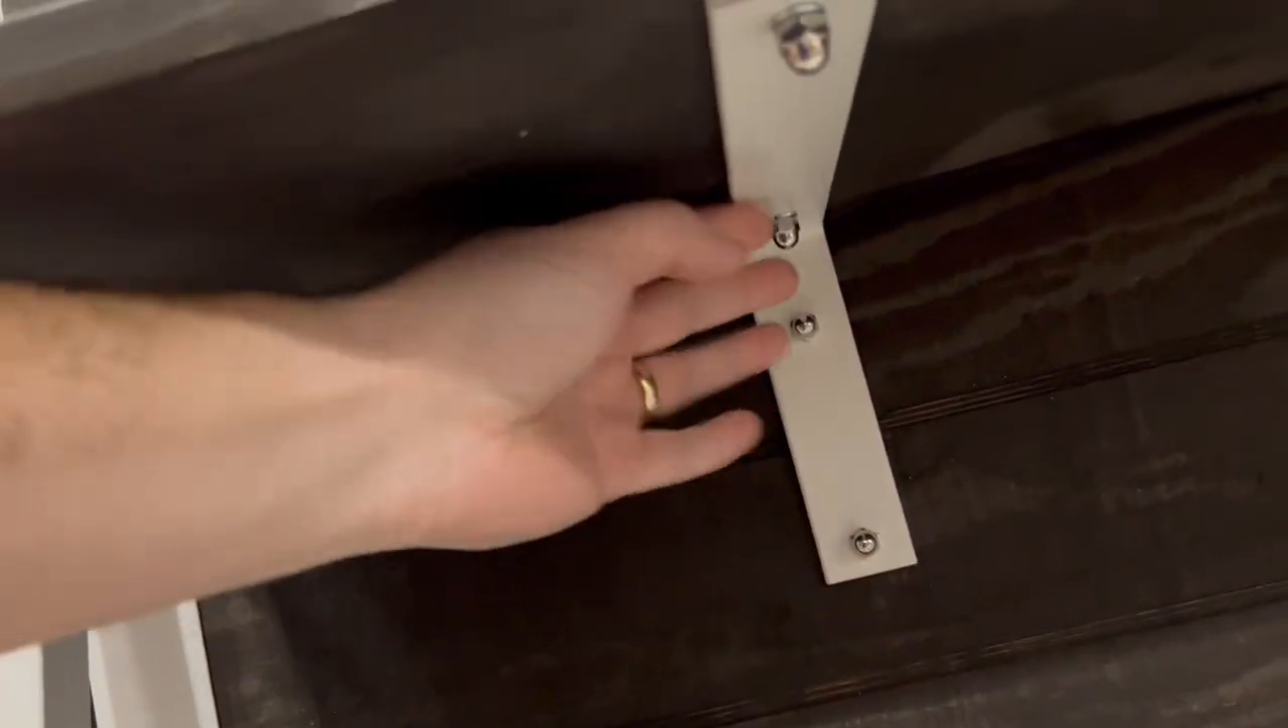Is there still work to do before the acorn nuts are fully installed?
No.